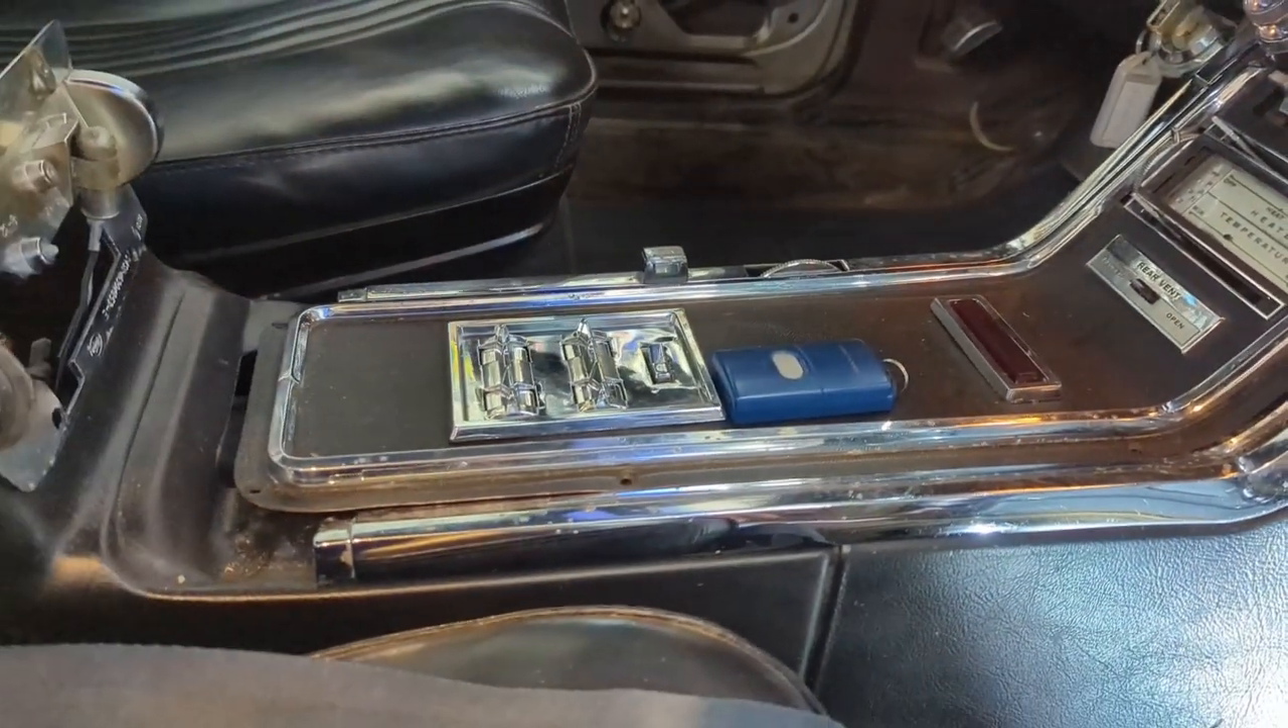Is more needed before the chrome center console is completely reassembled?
Yes.